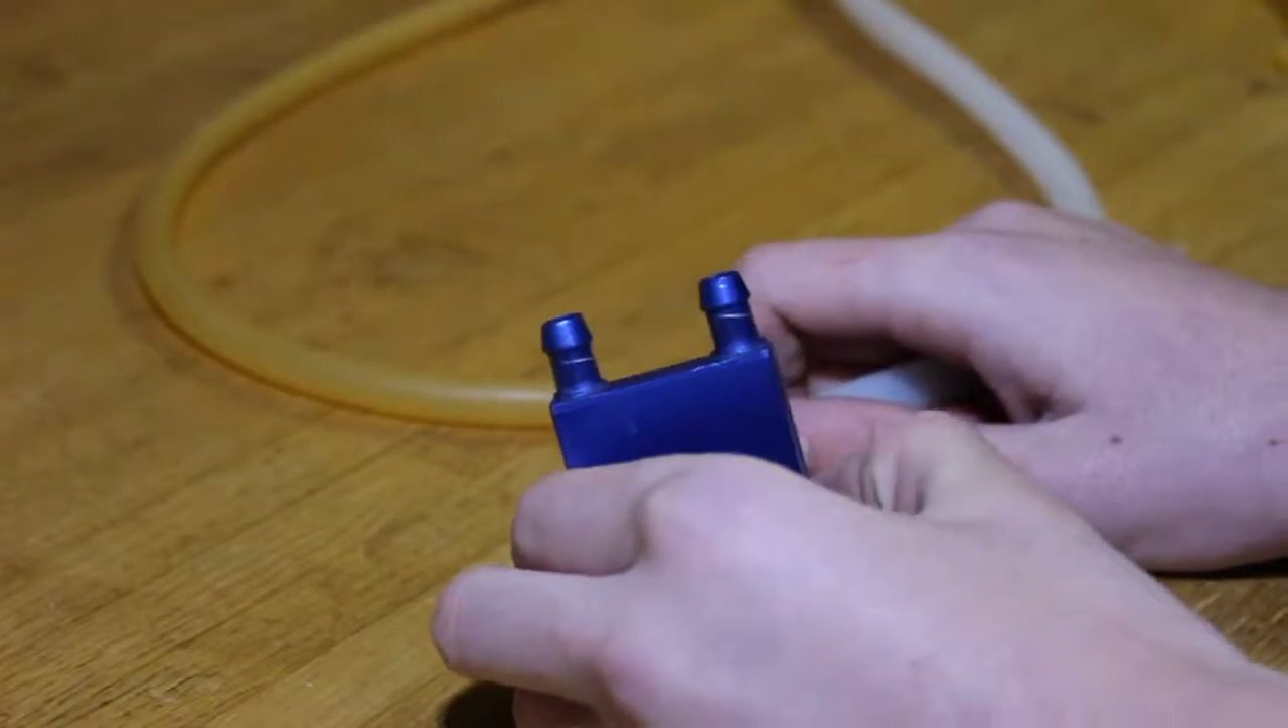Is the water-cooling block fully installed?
No.